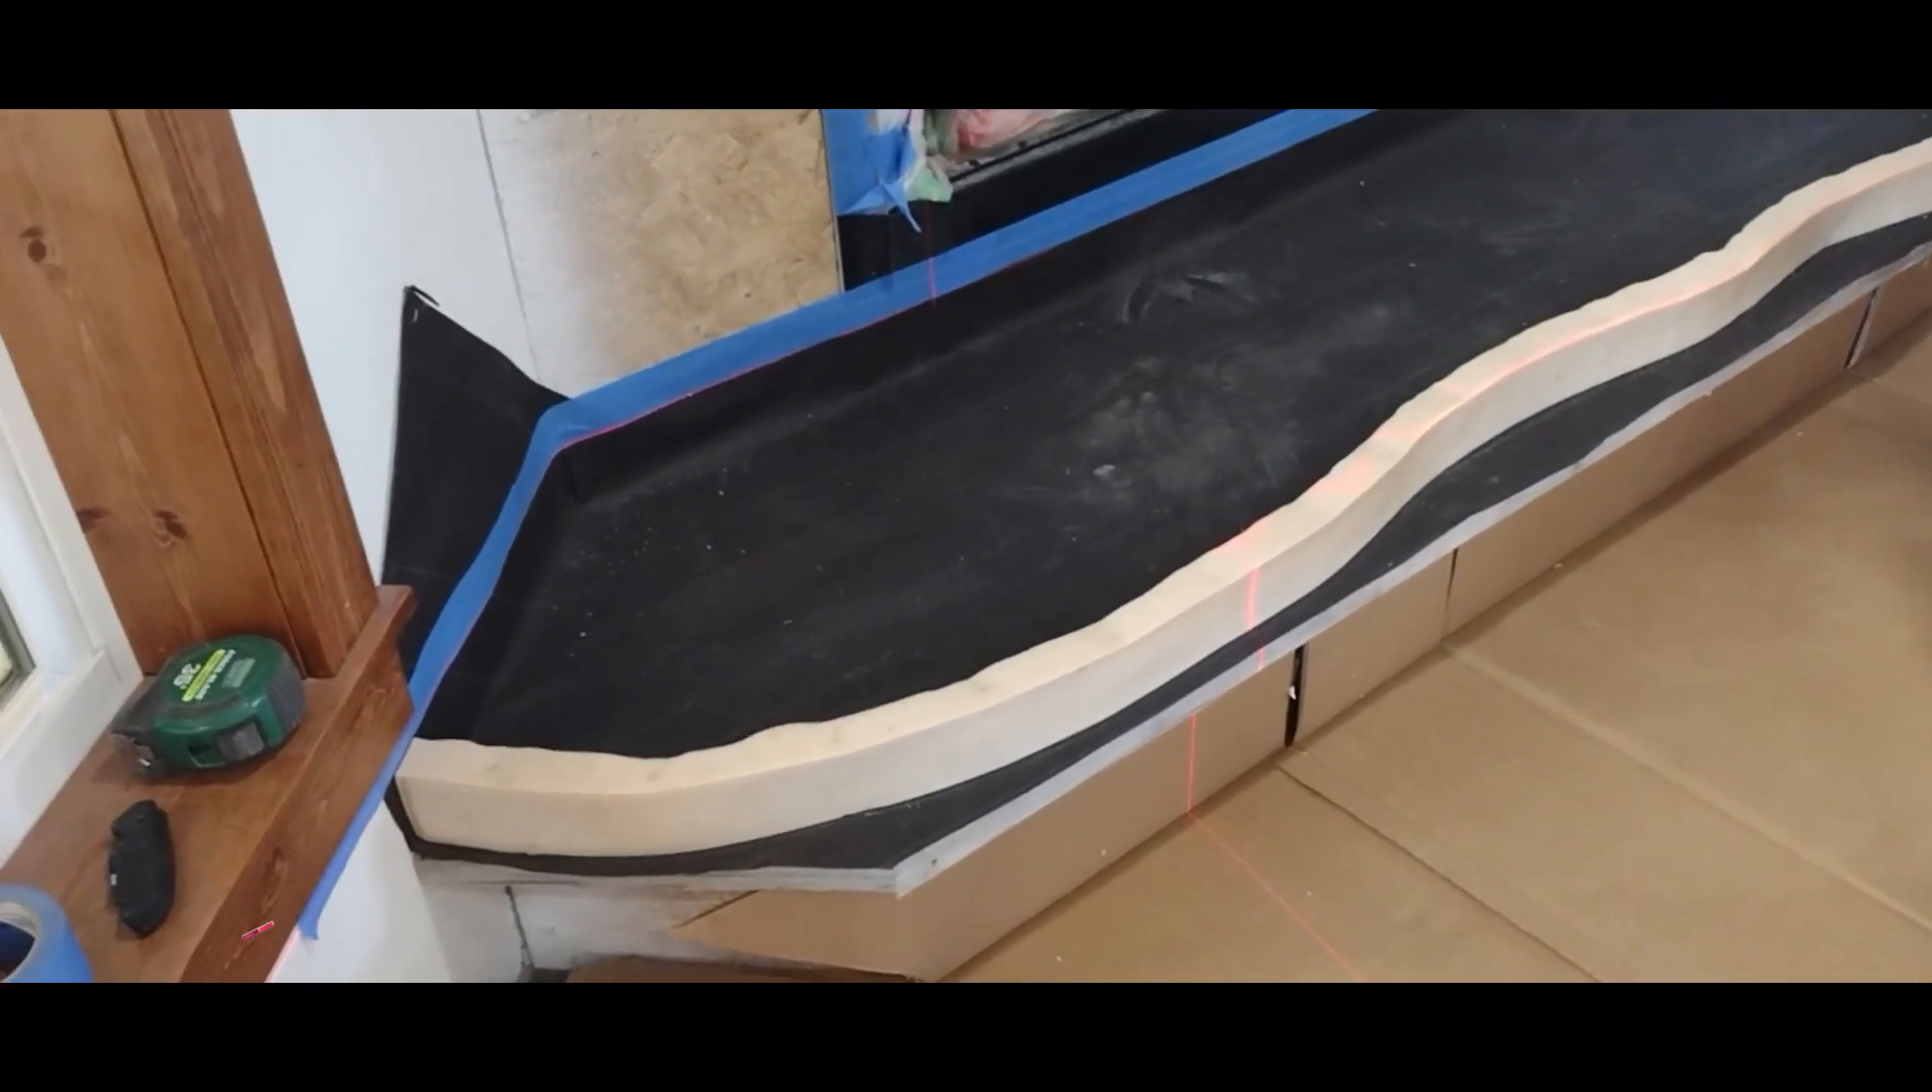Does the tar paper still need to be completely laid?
No.